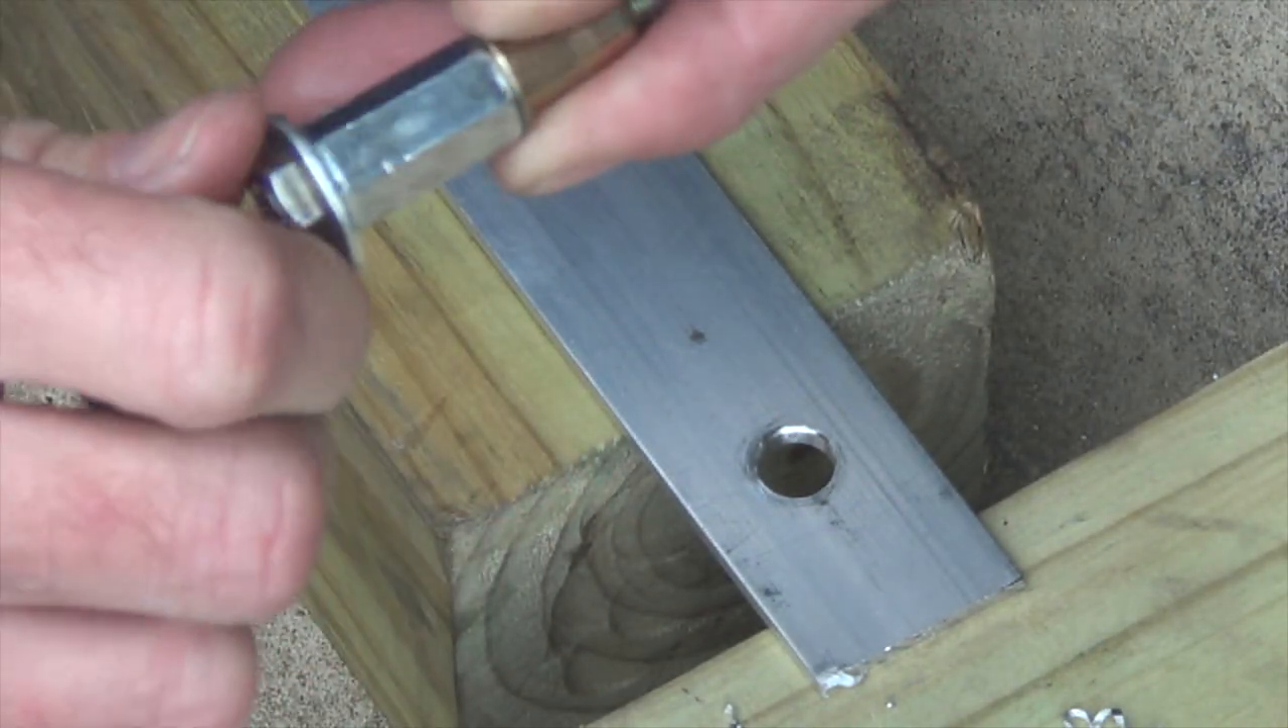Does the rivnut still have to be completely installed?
Yes.